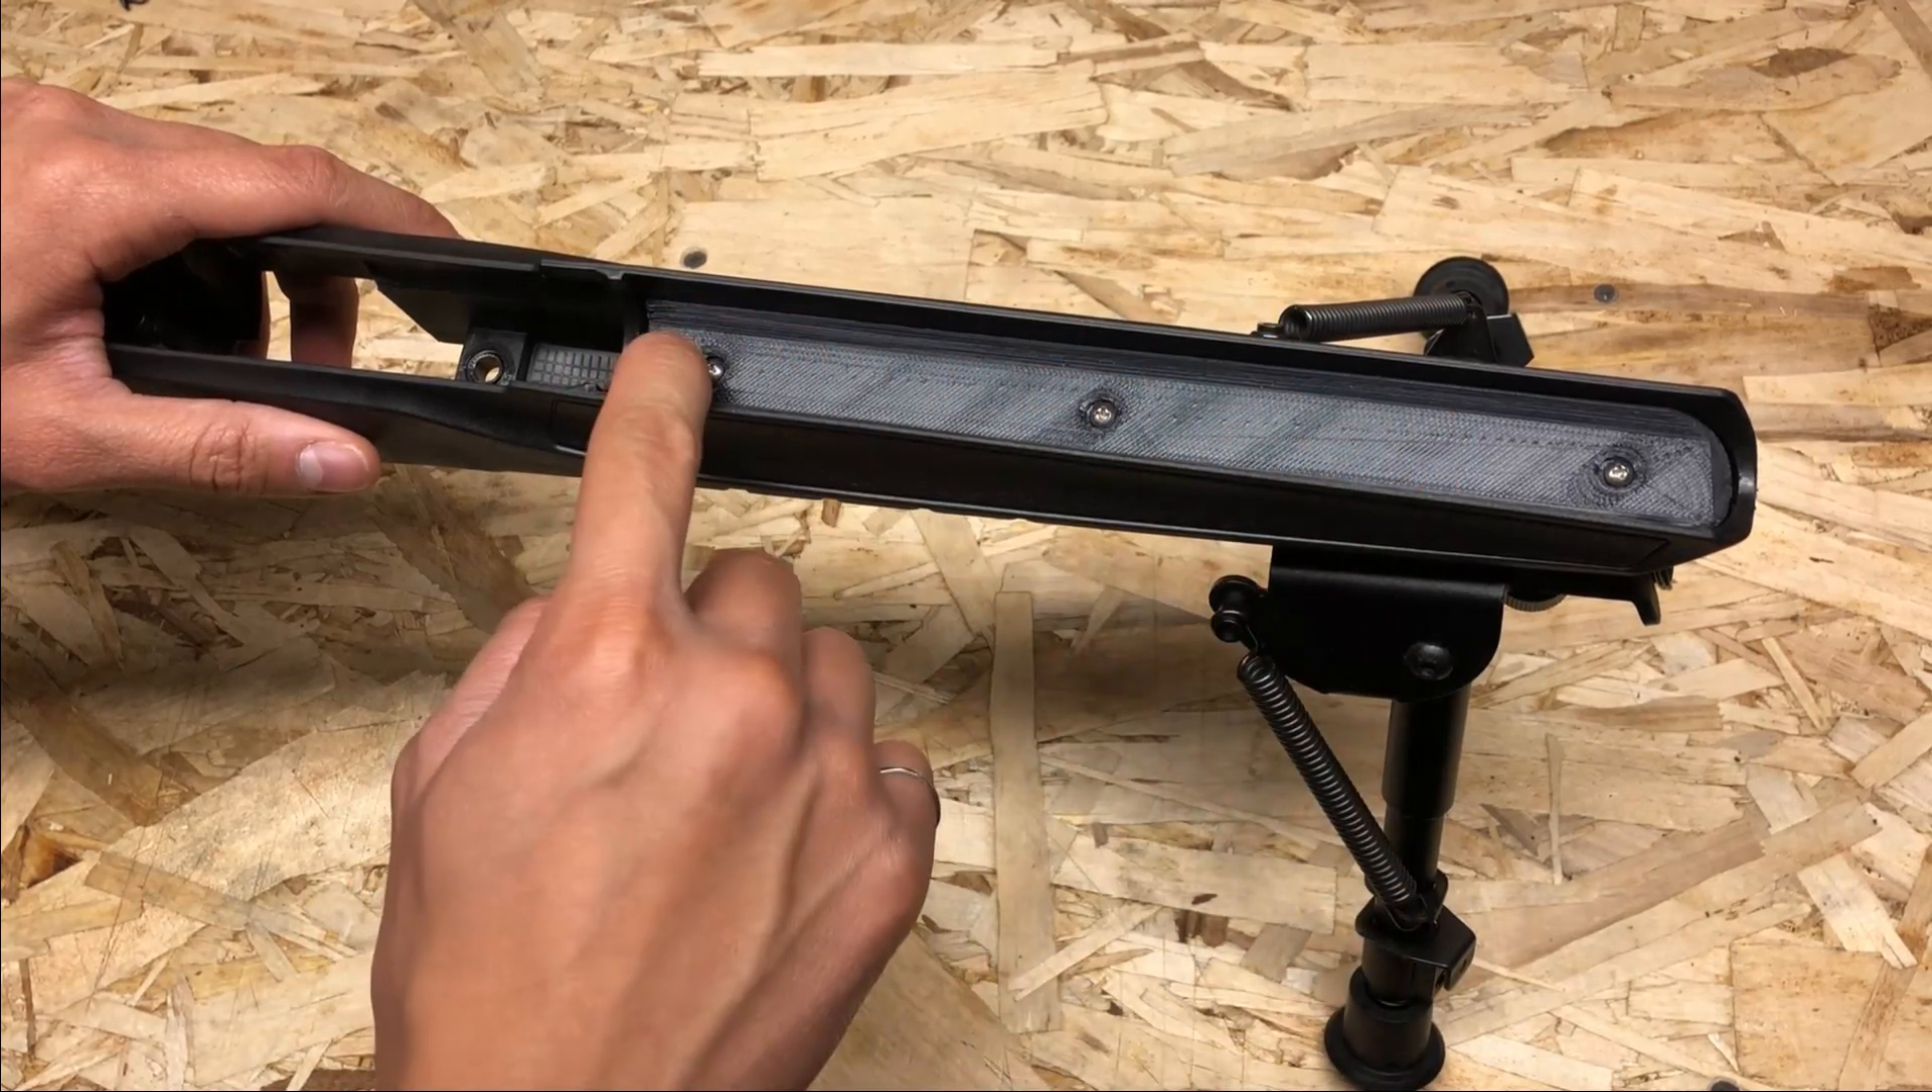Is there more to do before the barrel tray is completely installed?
No.